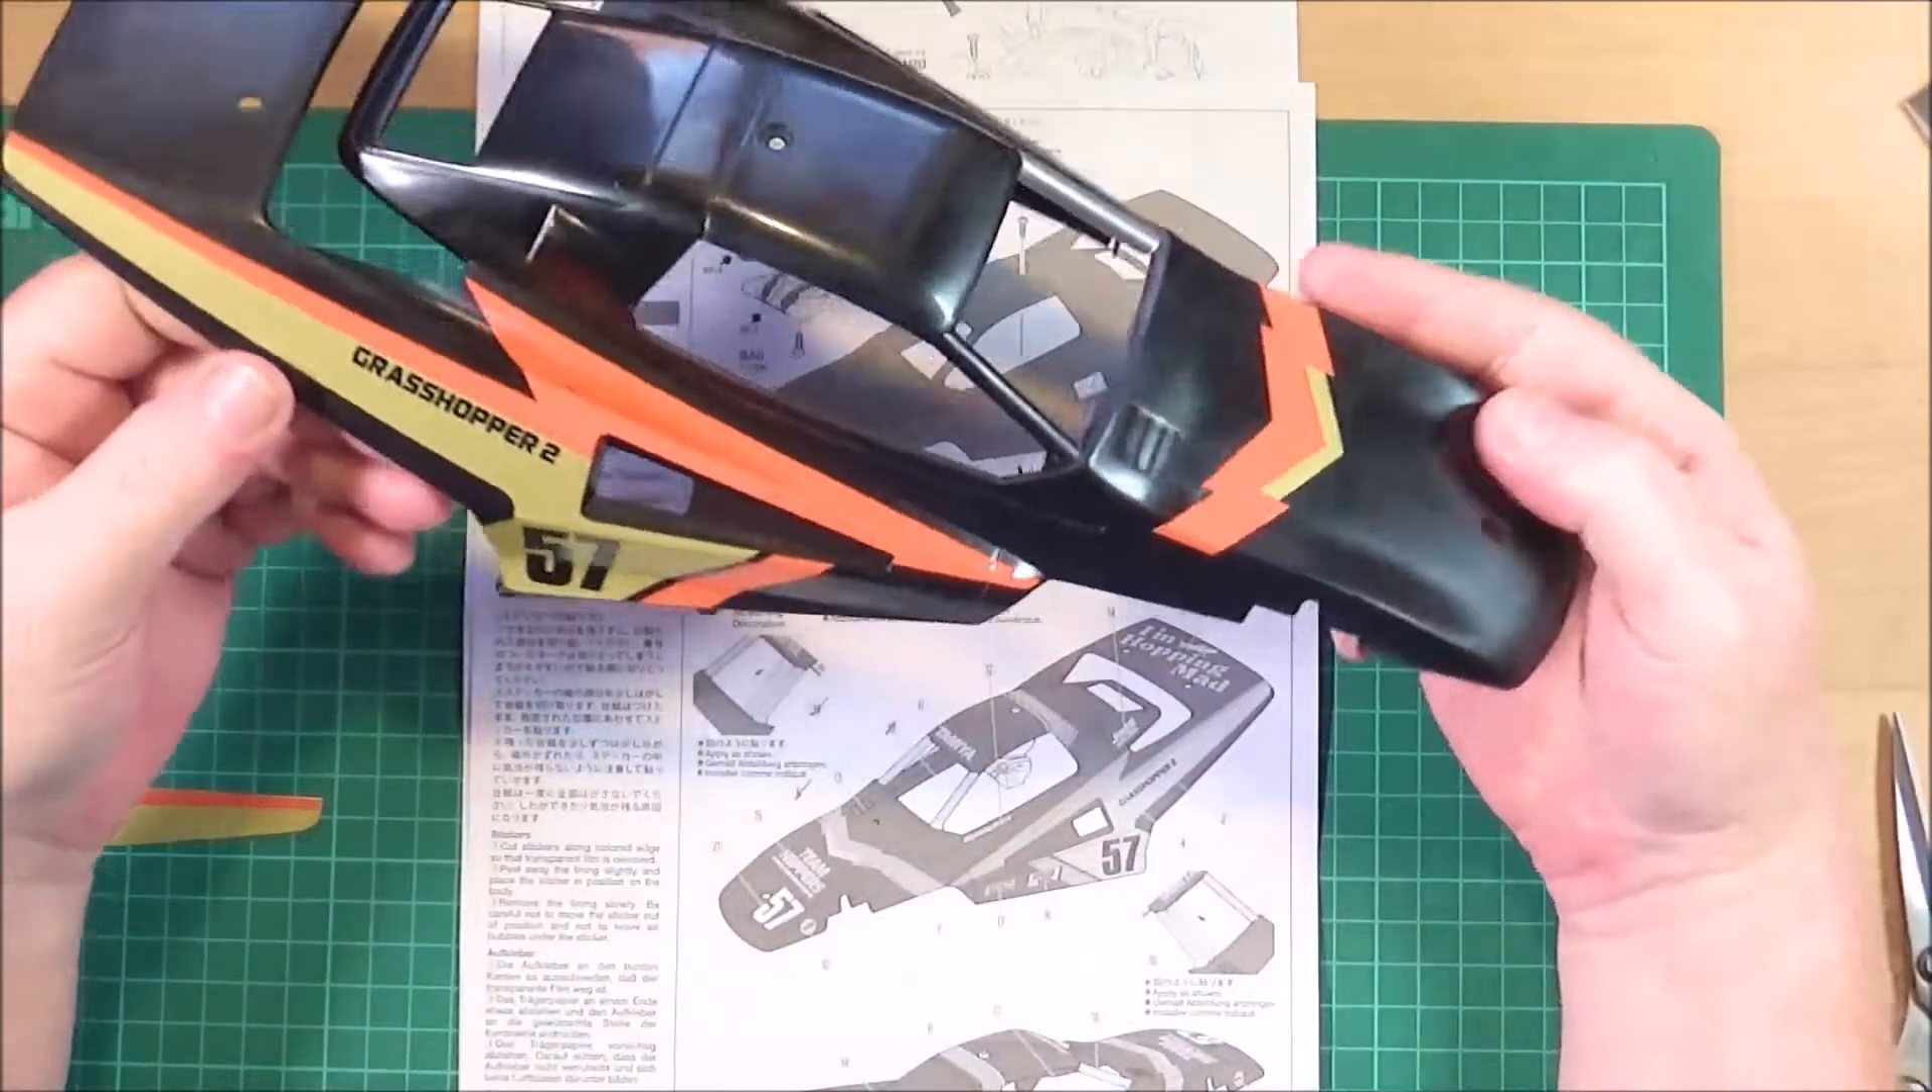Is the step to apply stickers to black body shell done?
No.